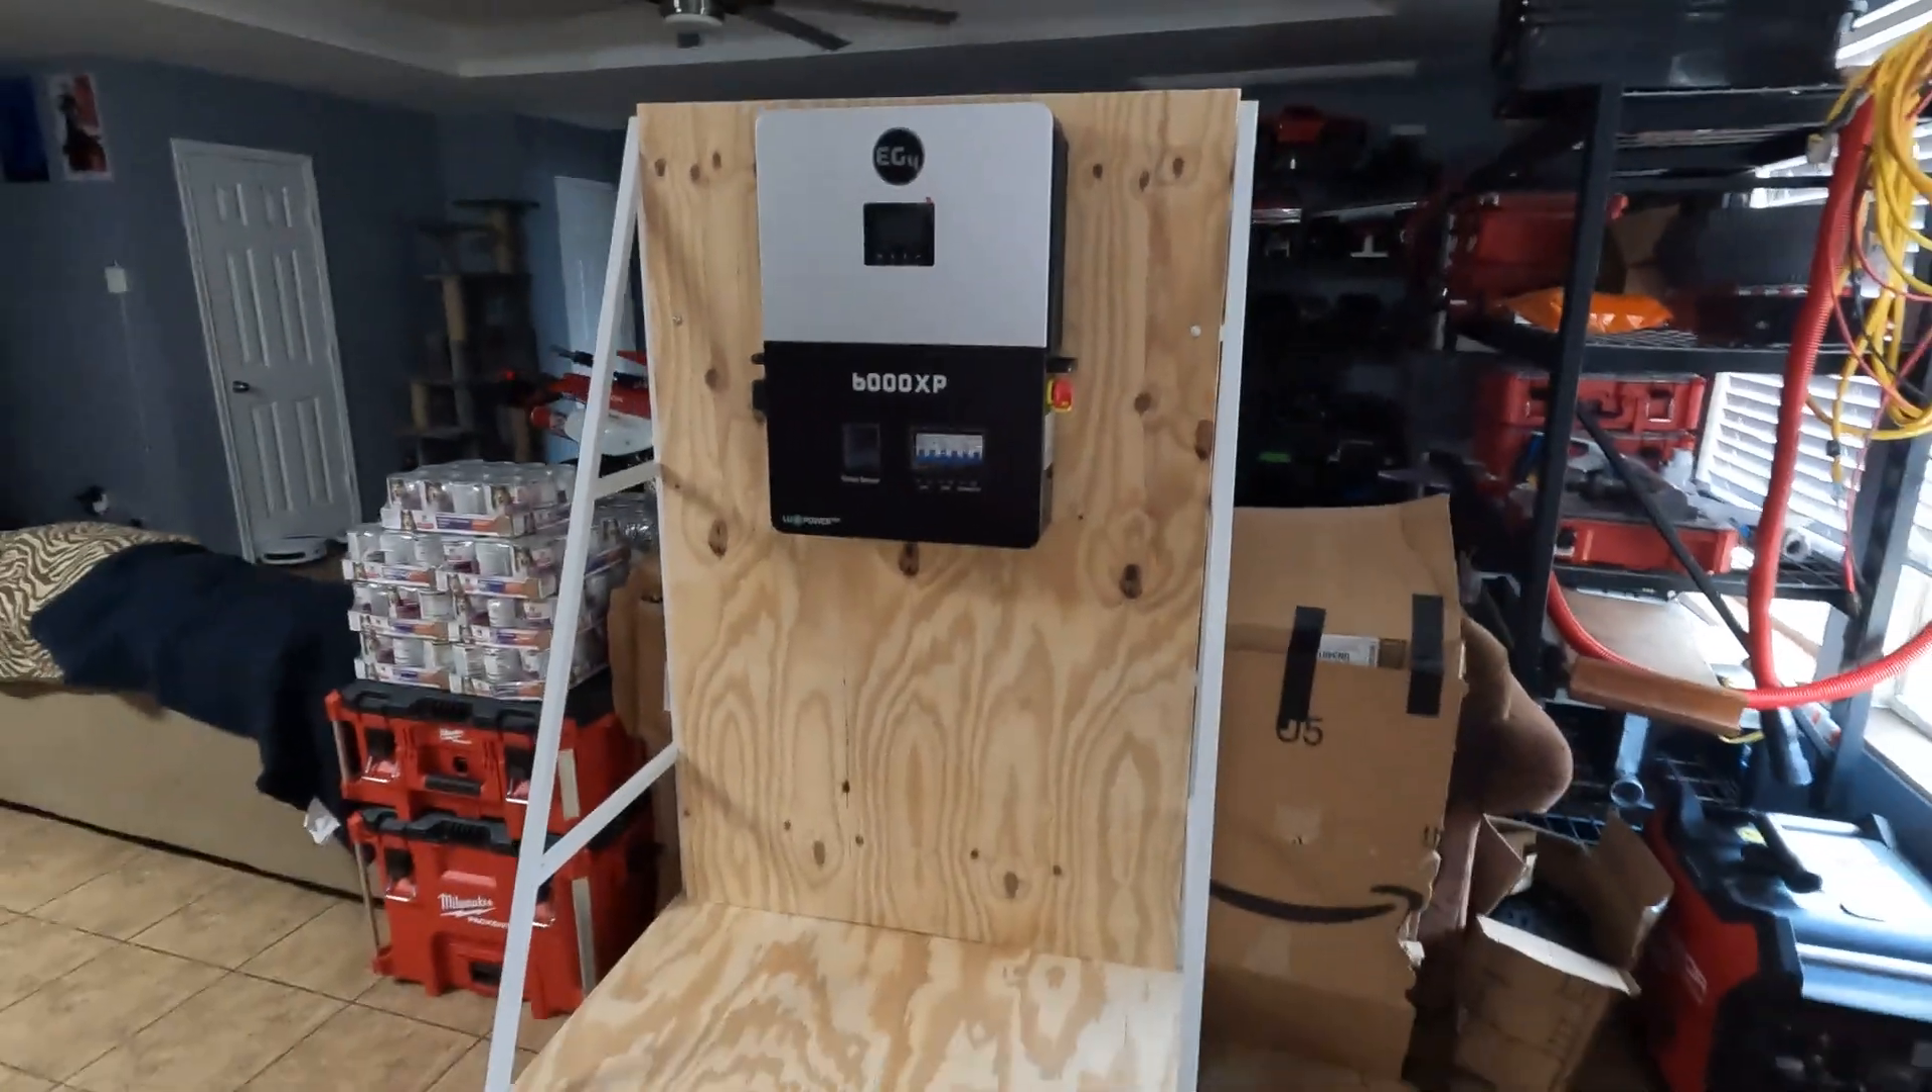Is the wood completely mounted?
Yes.